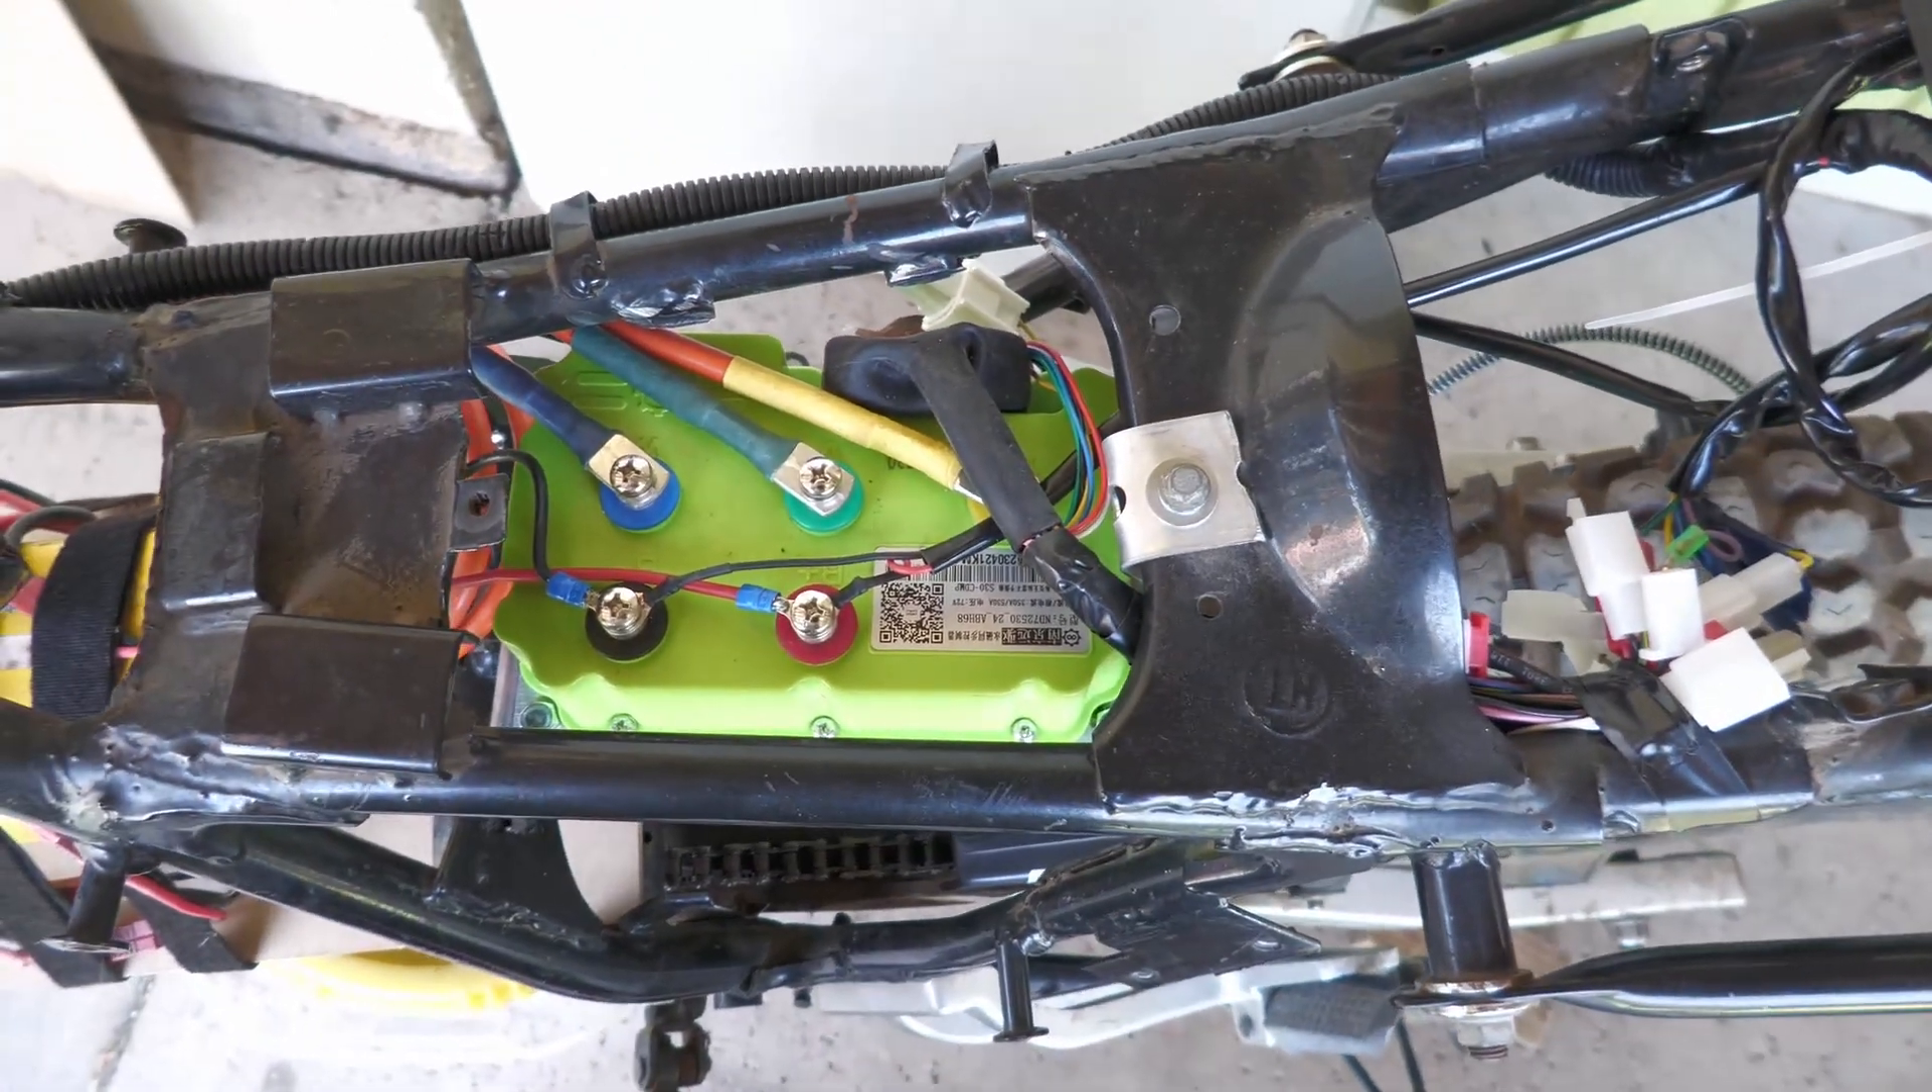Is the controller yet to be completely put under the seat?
No.